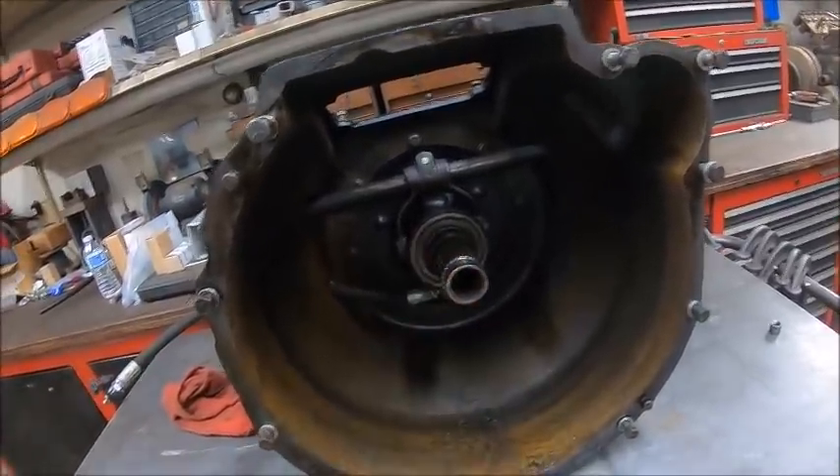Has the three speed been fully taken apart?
No.